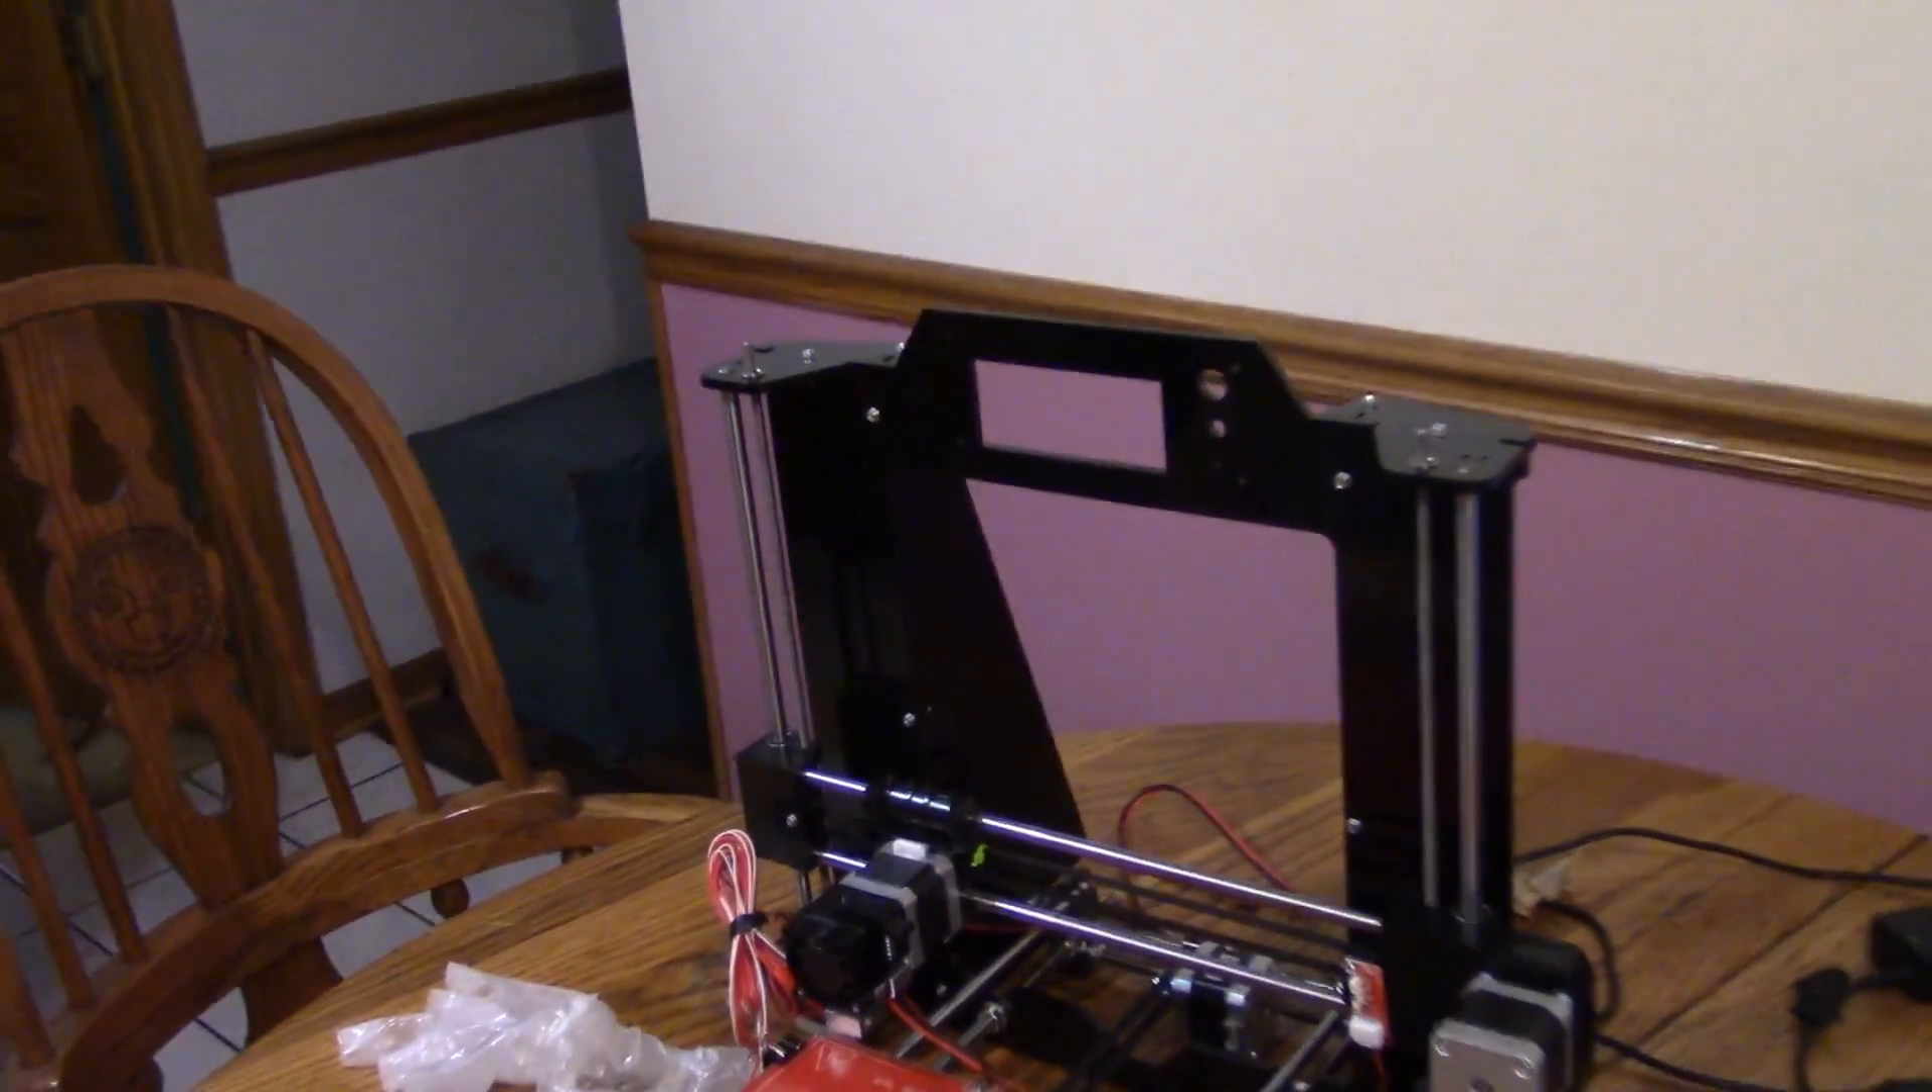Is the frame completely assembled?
Yes.